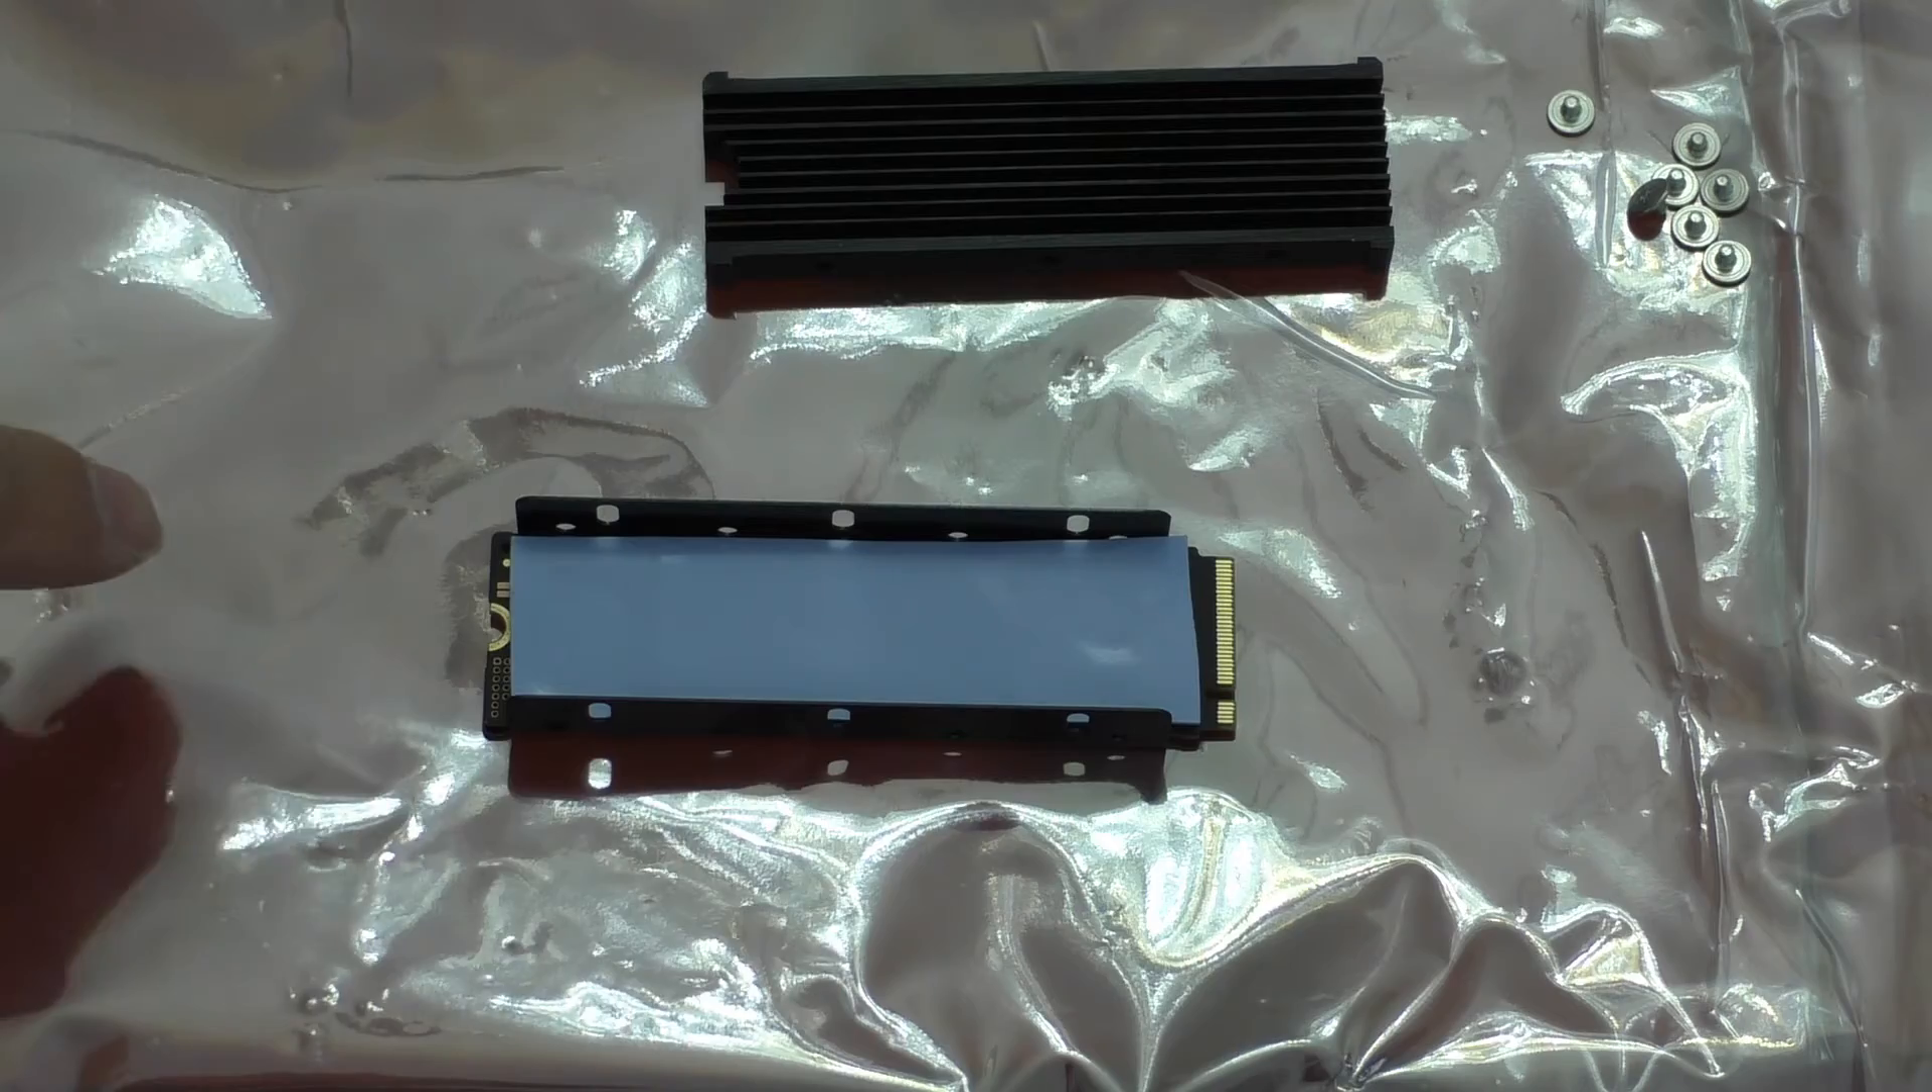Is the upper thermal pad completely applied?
Yes.